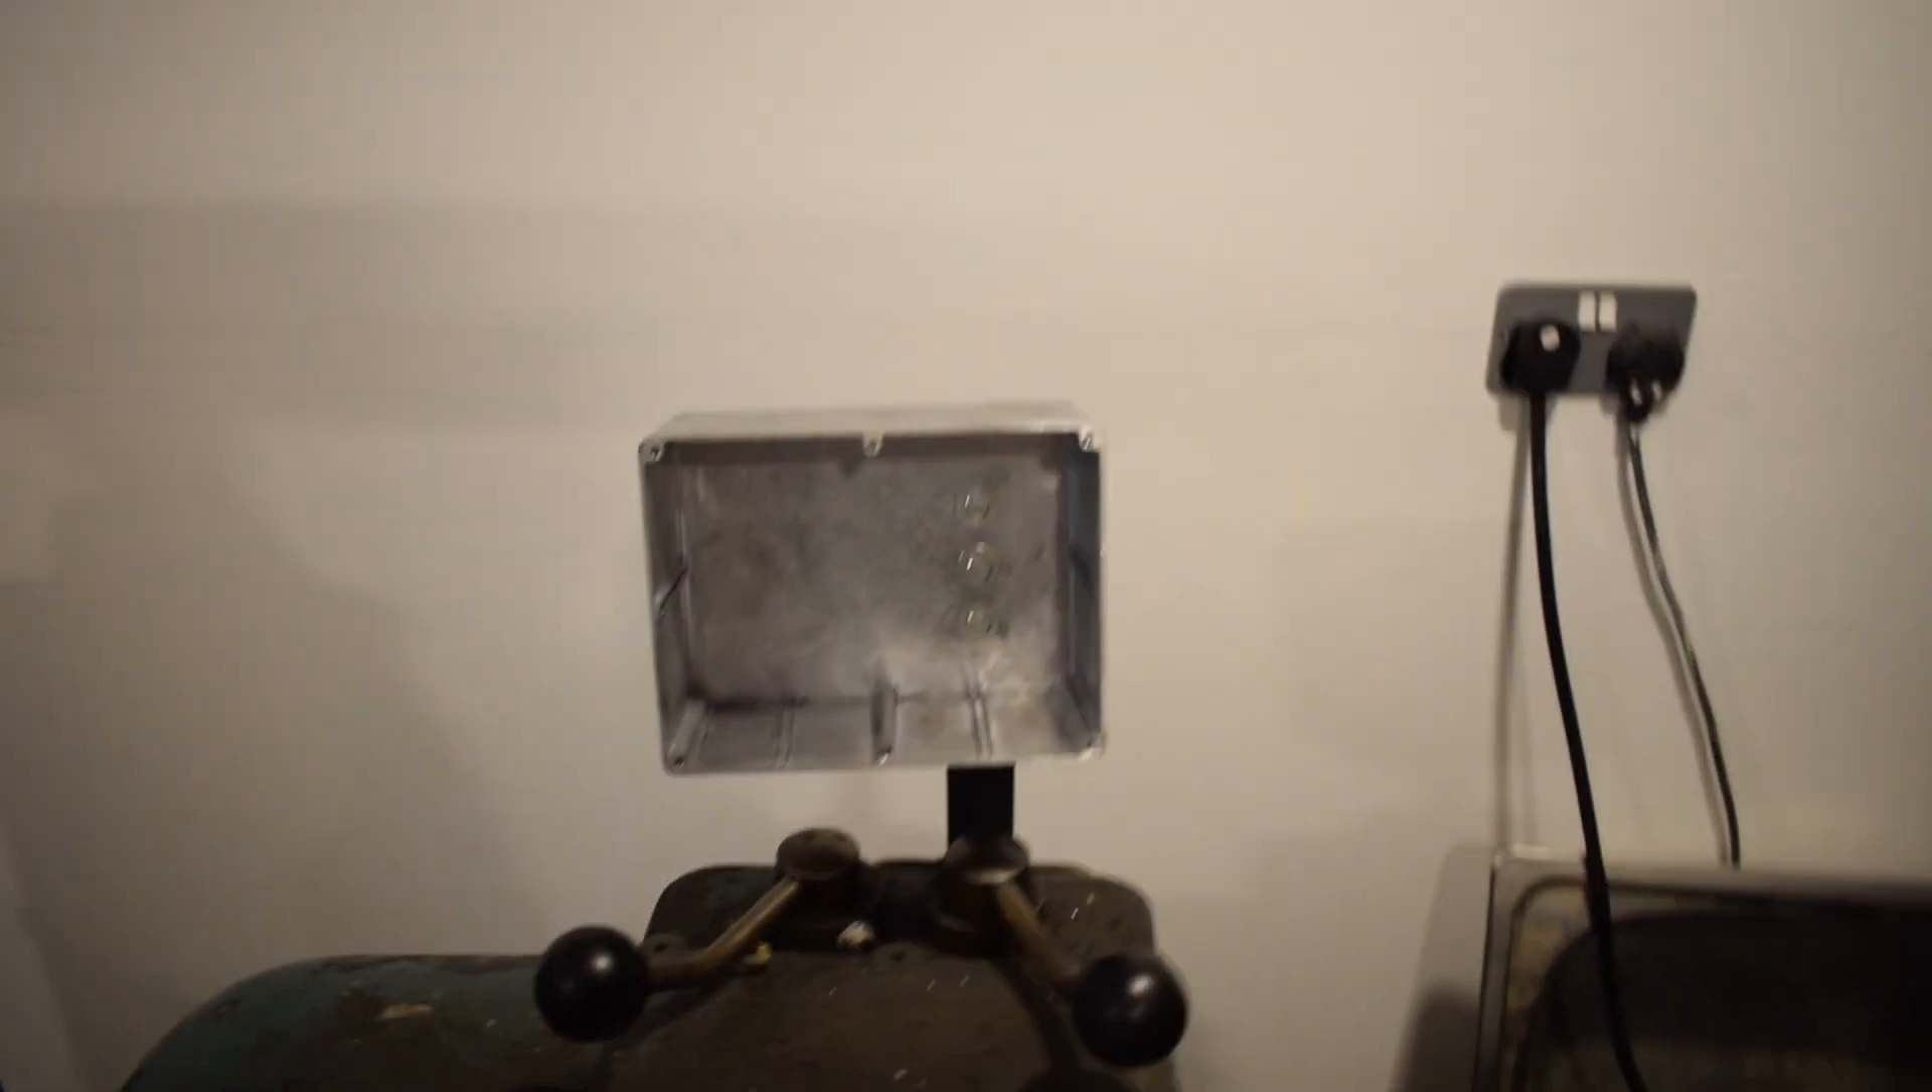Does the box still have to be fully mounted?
No.